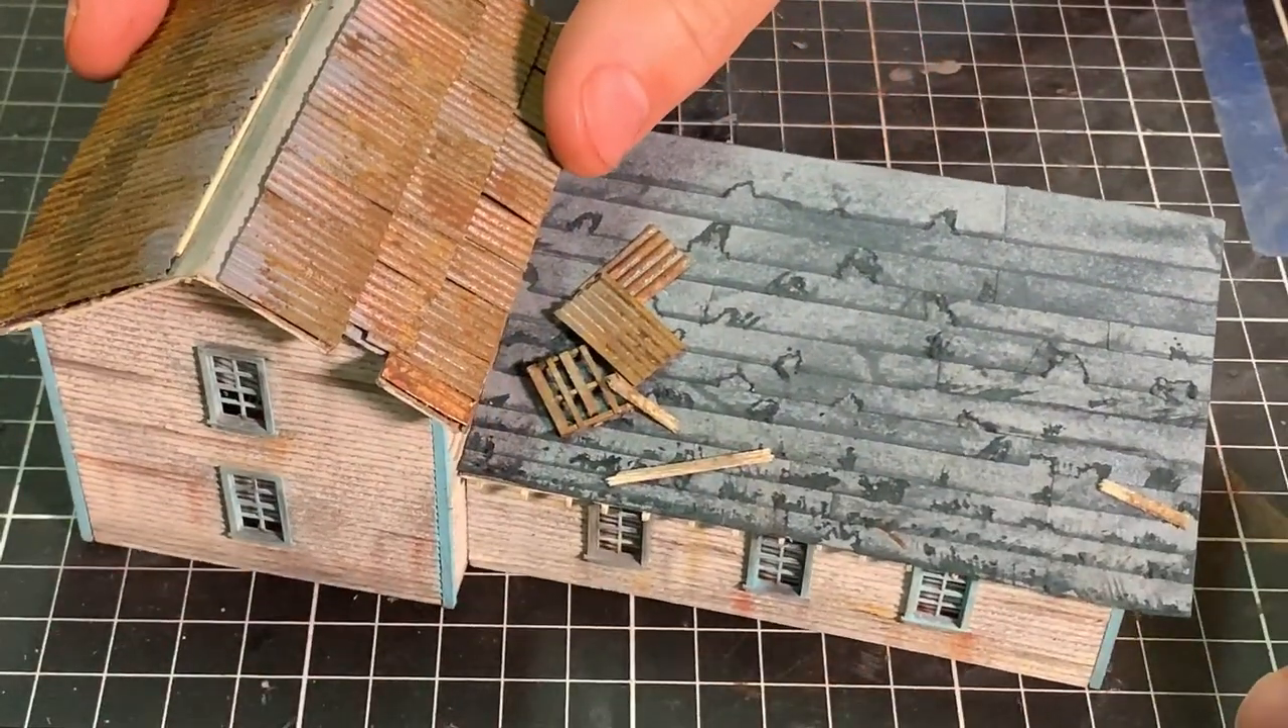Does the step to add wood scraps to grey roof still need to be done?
No.